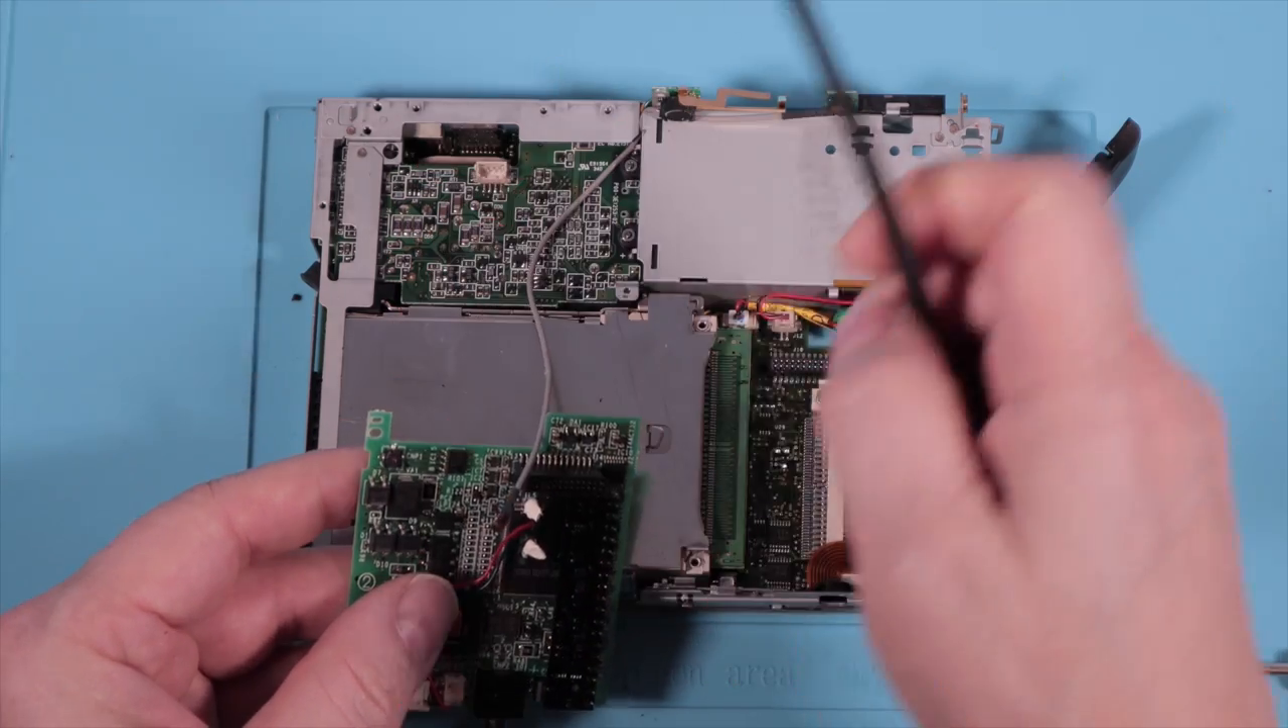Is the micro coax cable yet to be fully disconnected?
Yes.